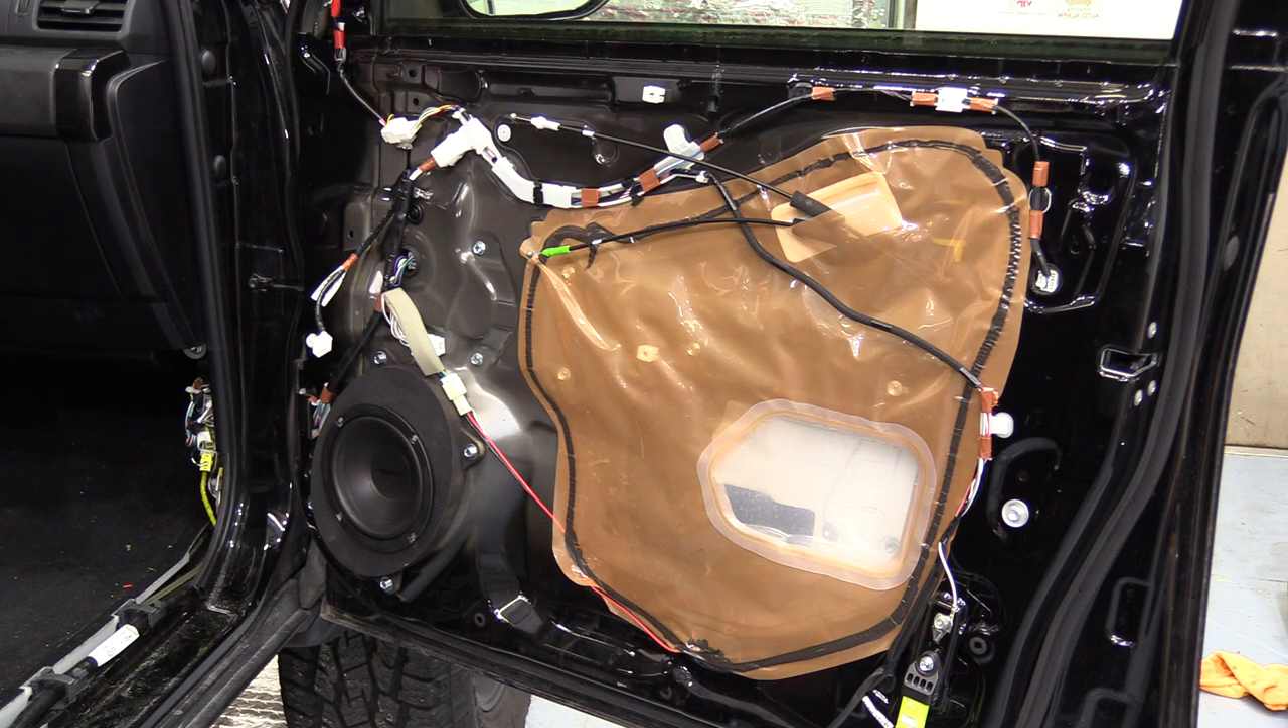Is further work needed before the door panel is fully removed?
No.